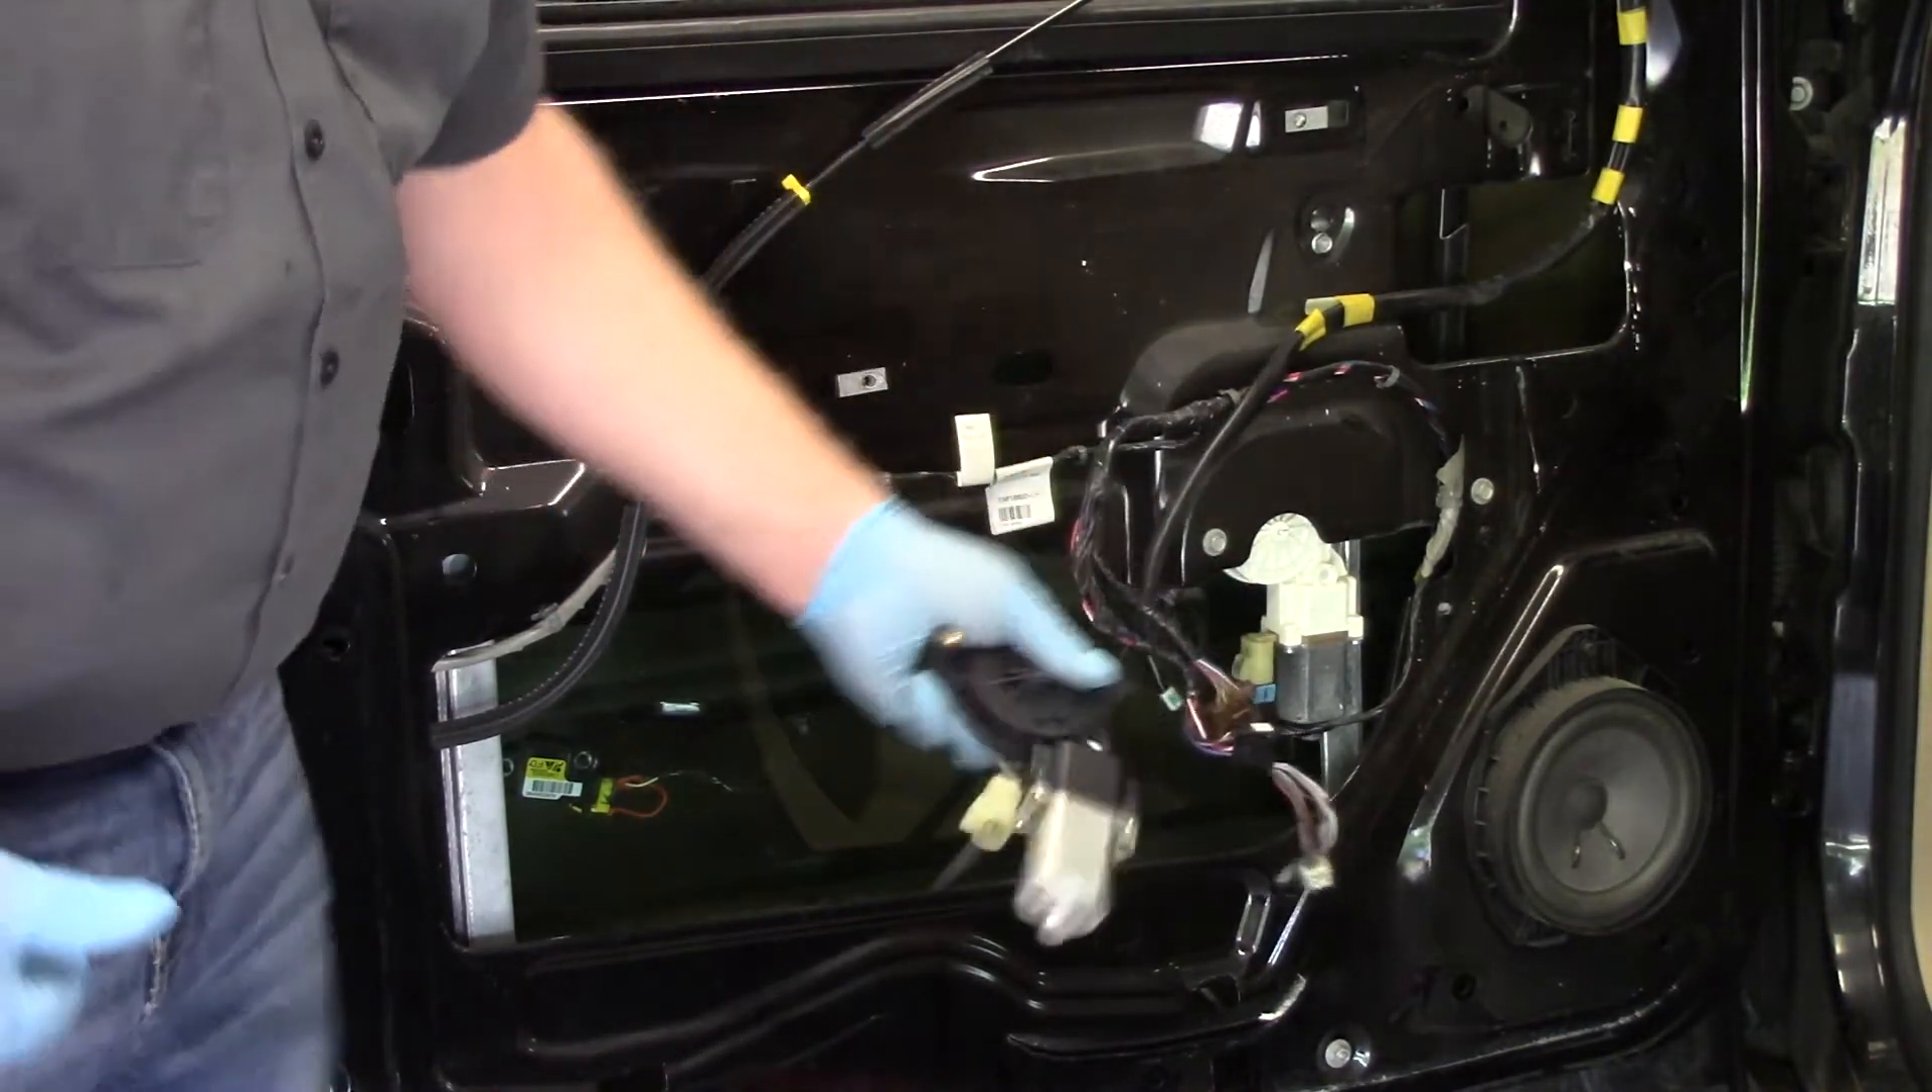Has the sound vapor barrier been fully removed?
Yes.